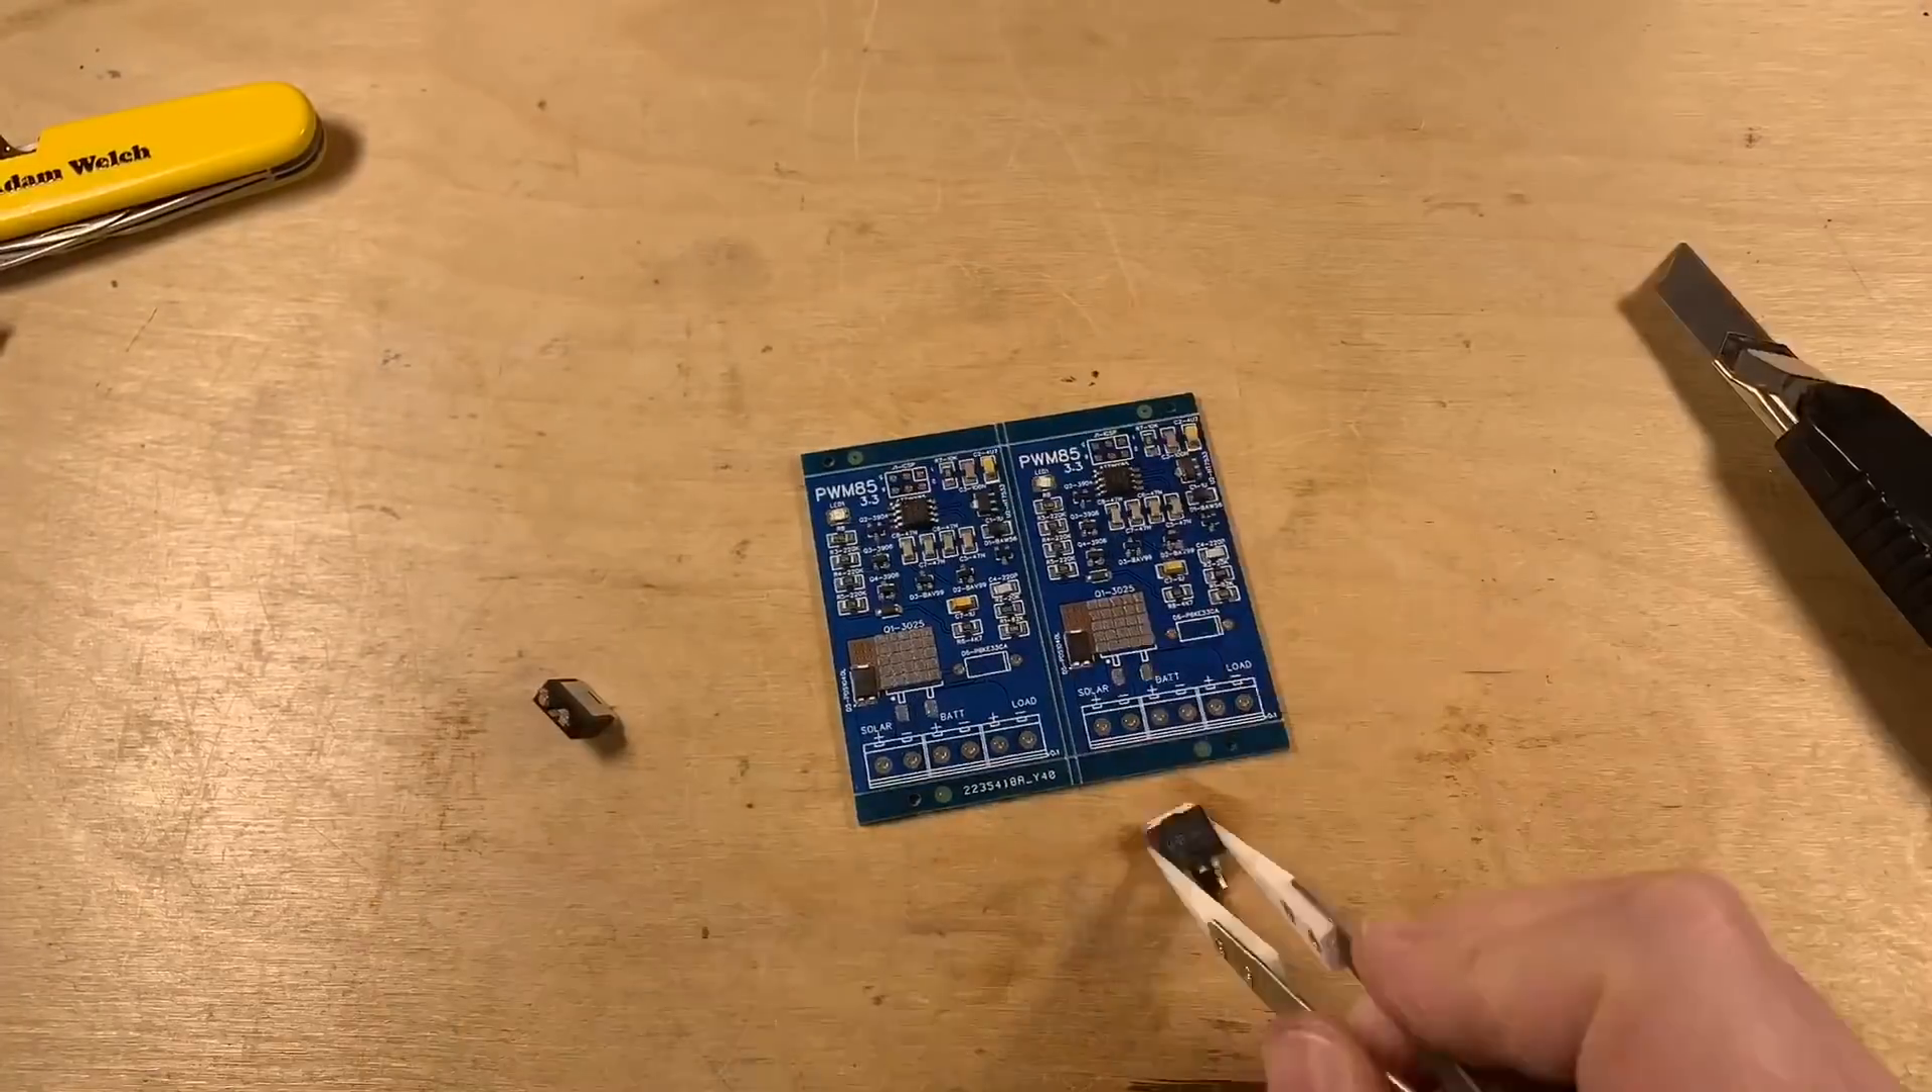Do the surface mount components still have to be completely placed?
Yes.